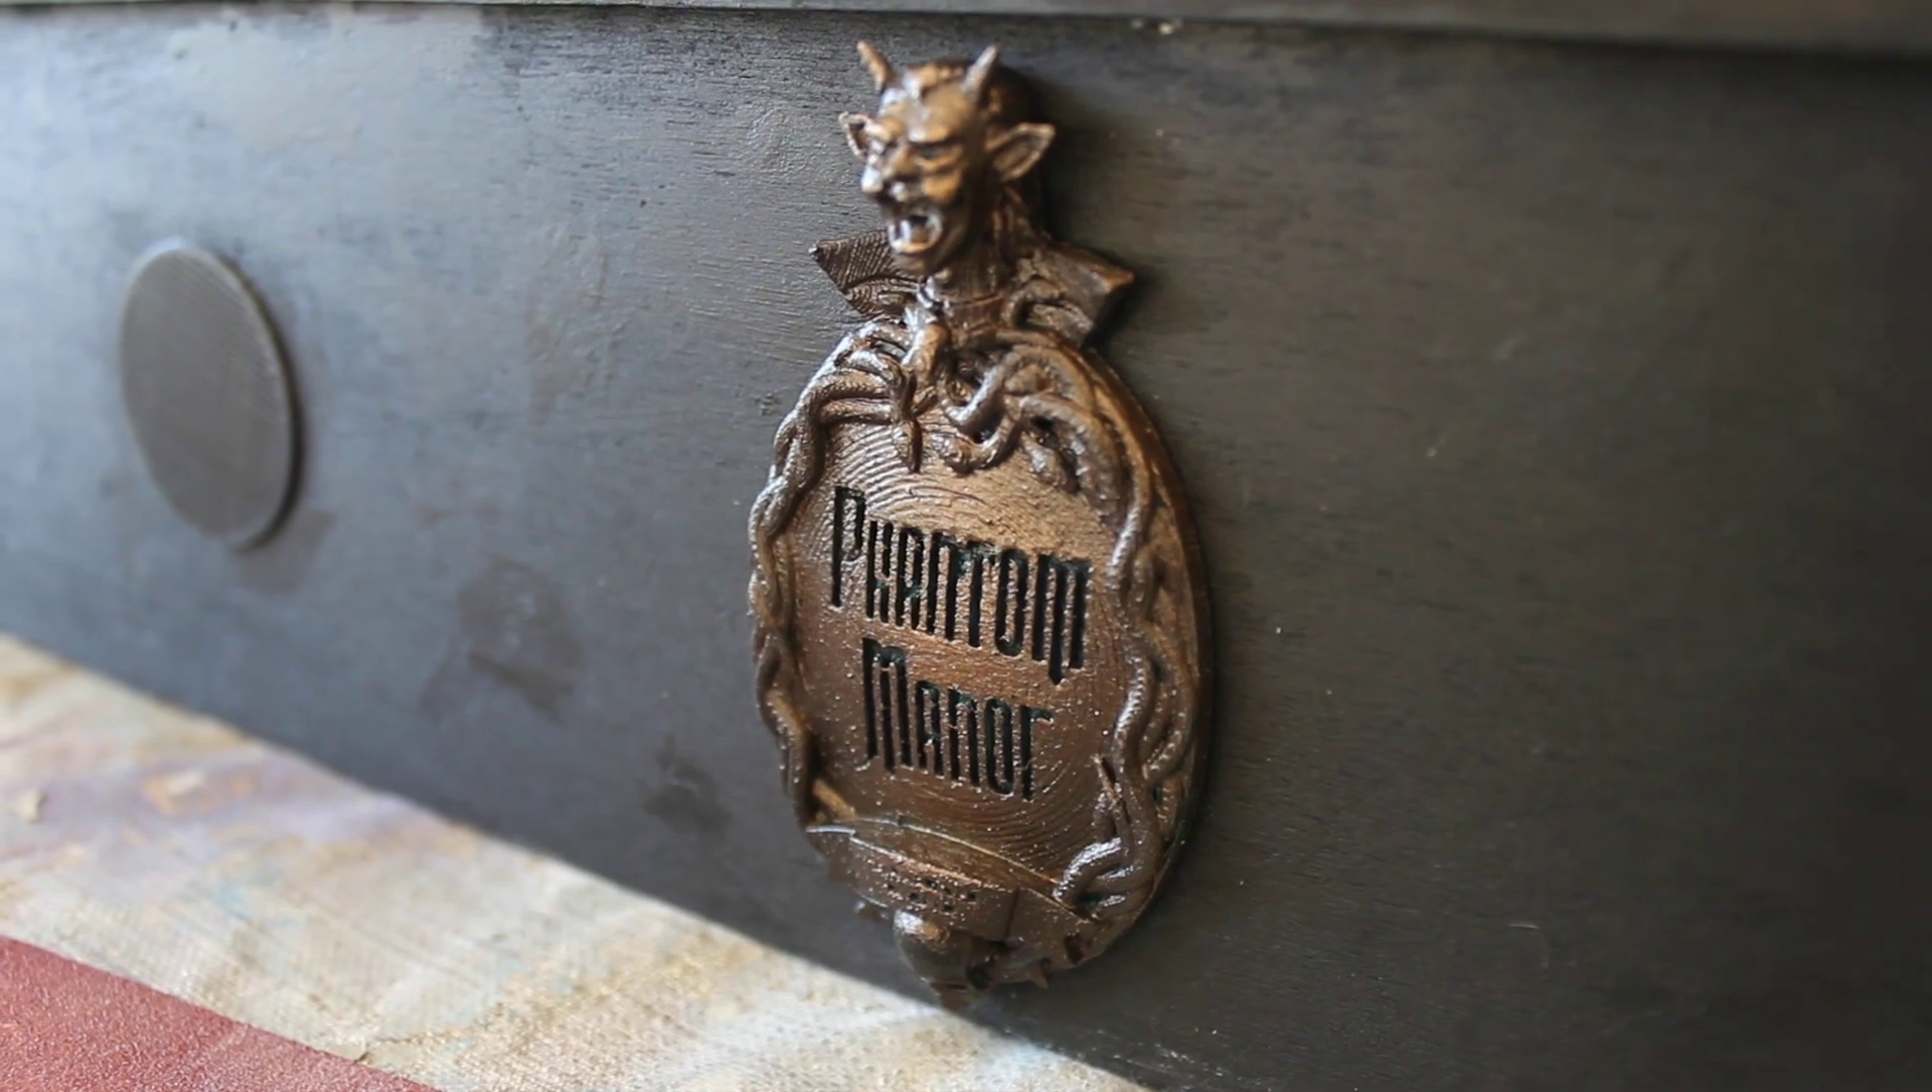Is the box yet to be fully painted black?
No.